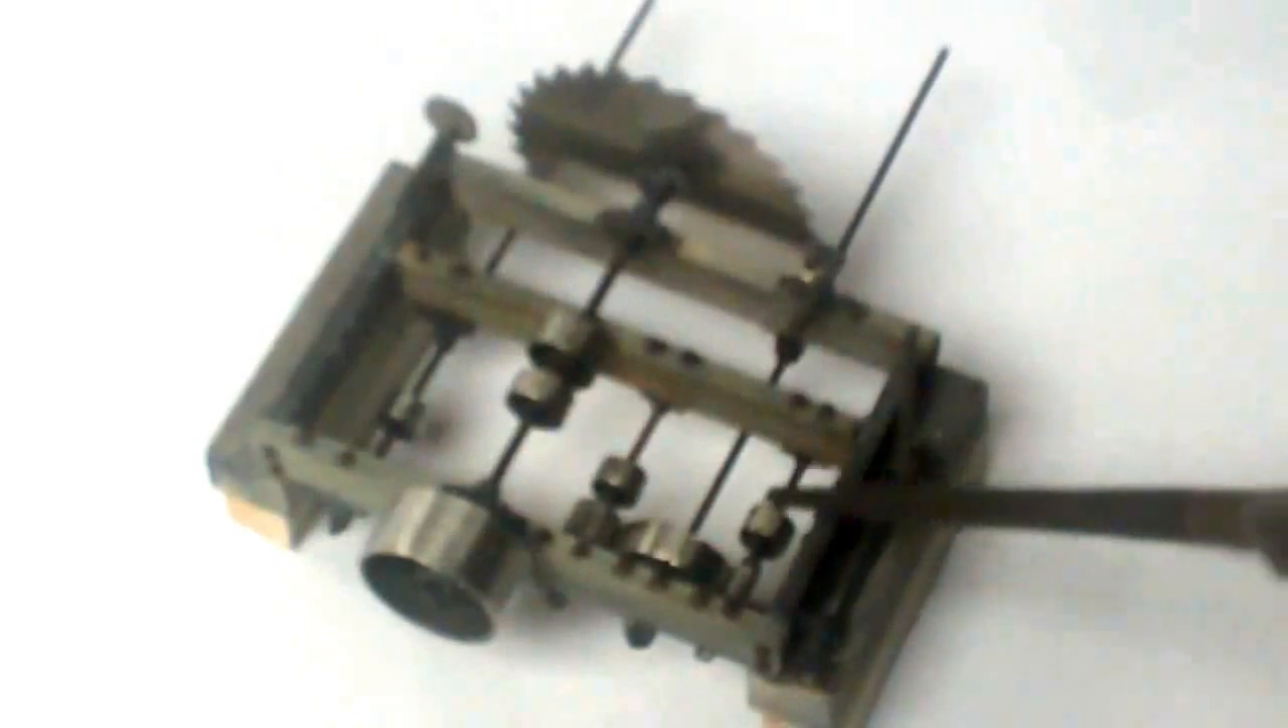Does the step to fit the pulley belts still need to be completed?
Yes.